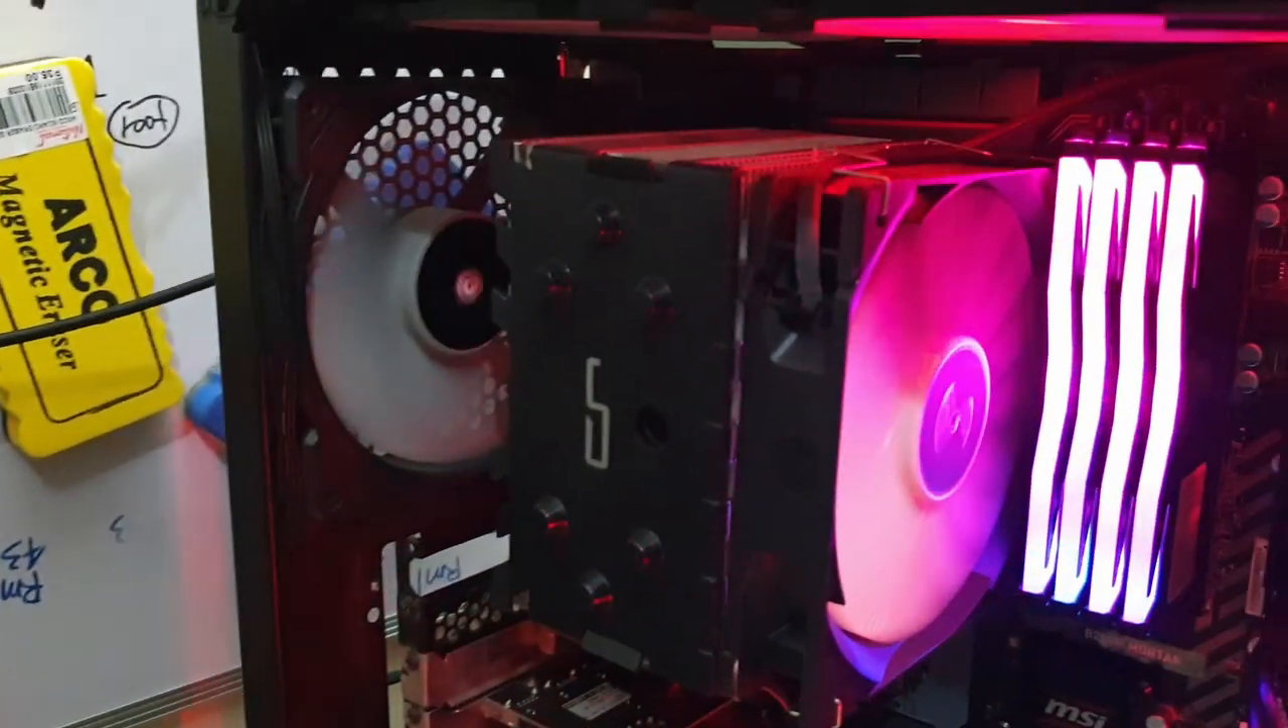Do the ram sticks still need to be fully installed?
No.